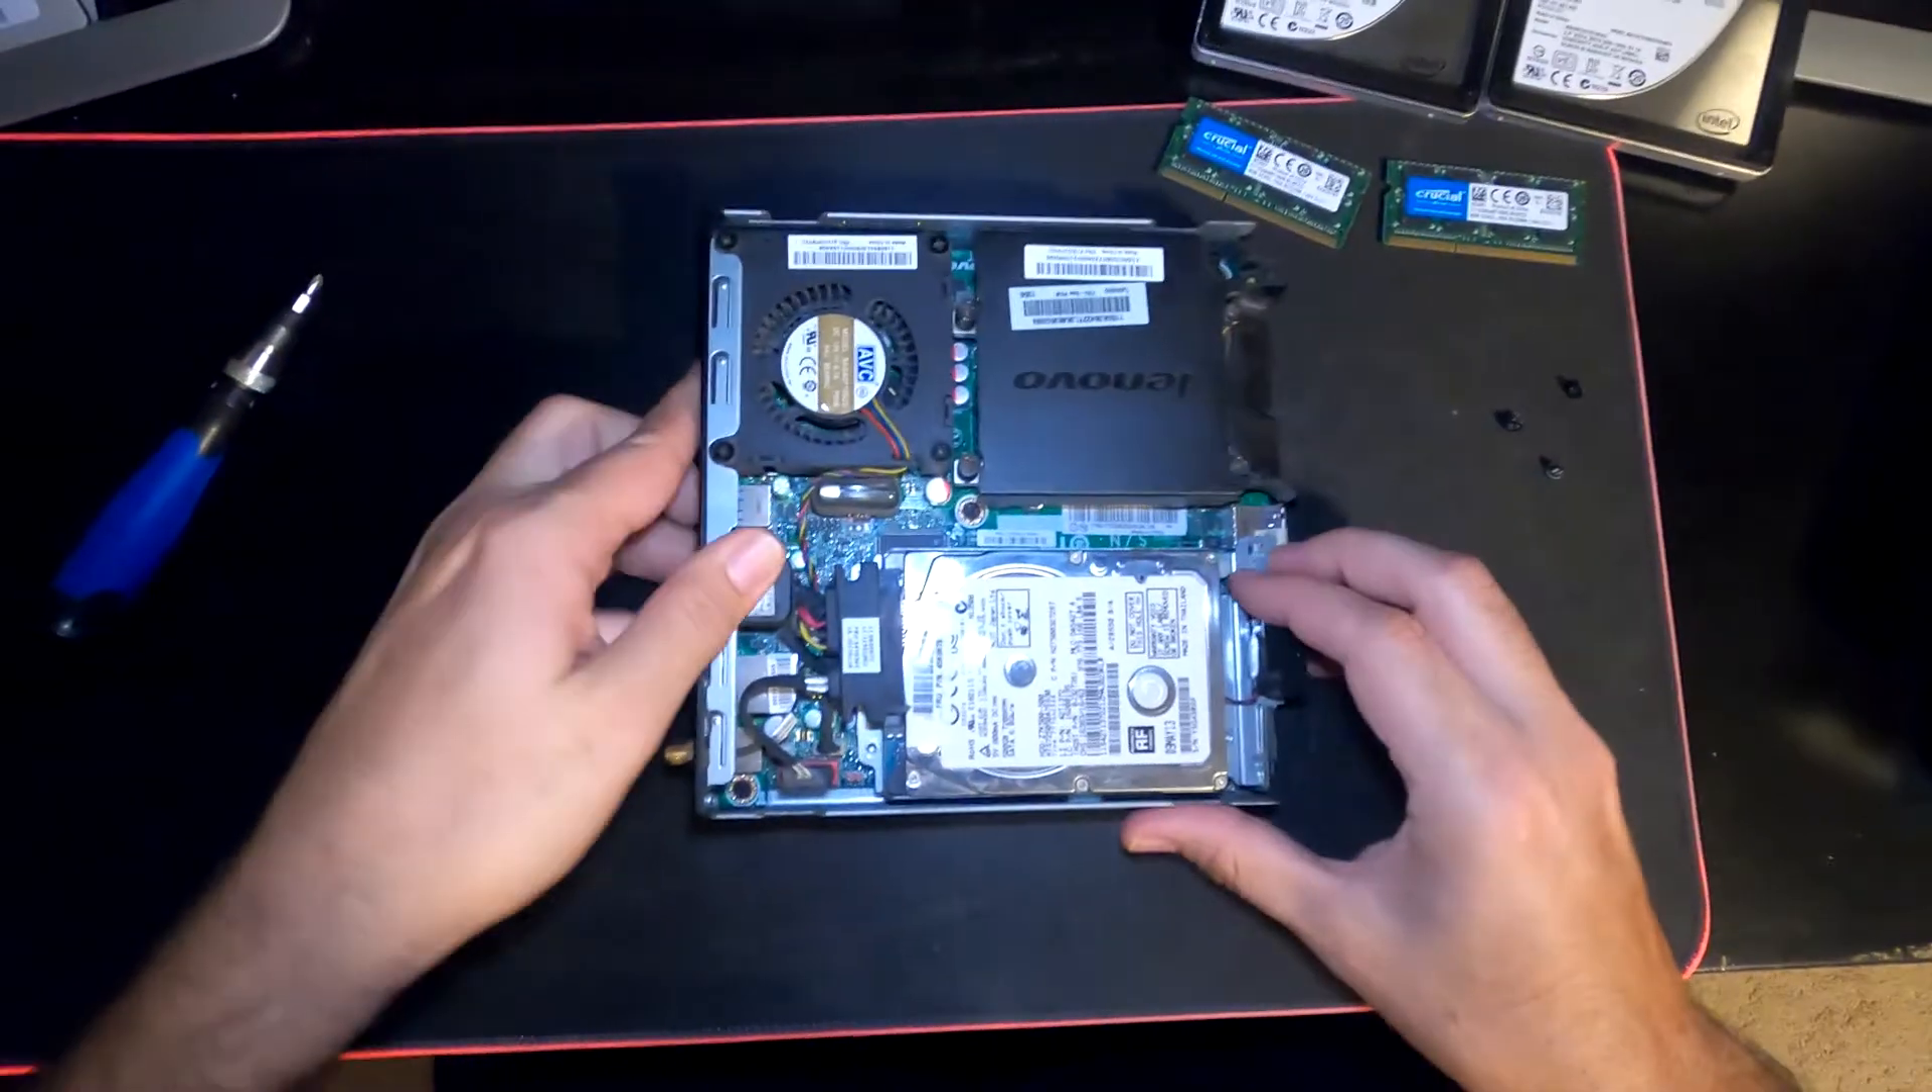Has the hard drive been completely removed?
No.